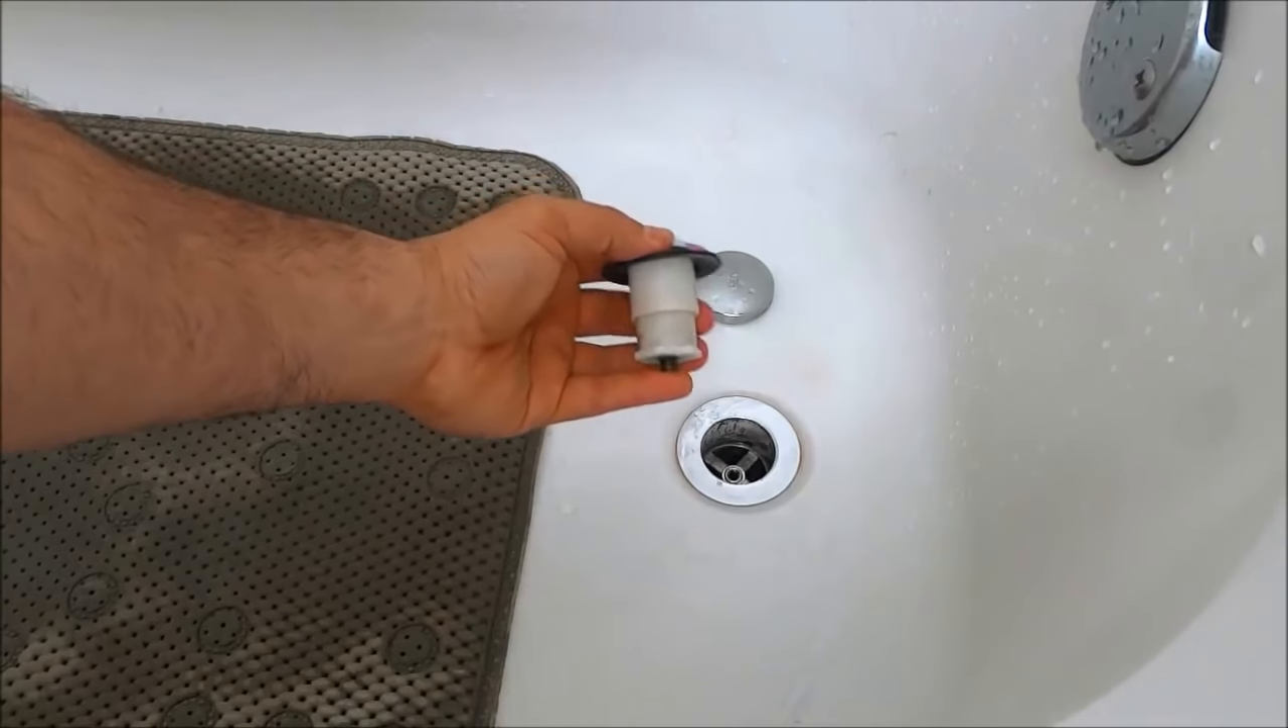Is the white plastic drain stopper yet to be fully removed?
No.